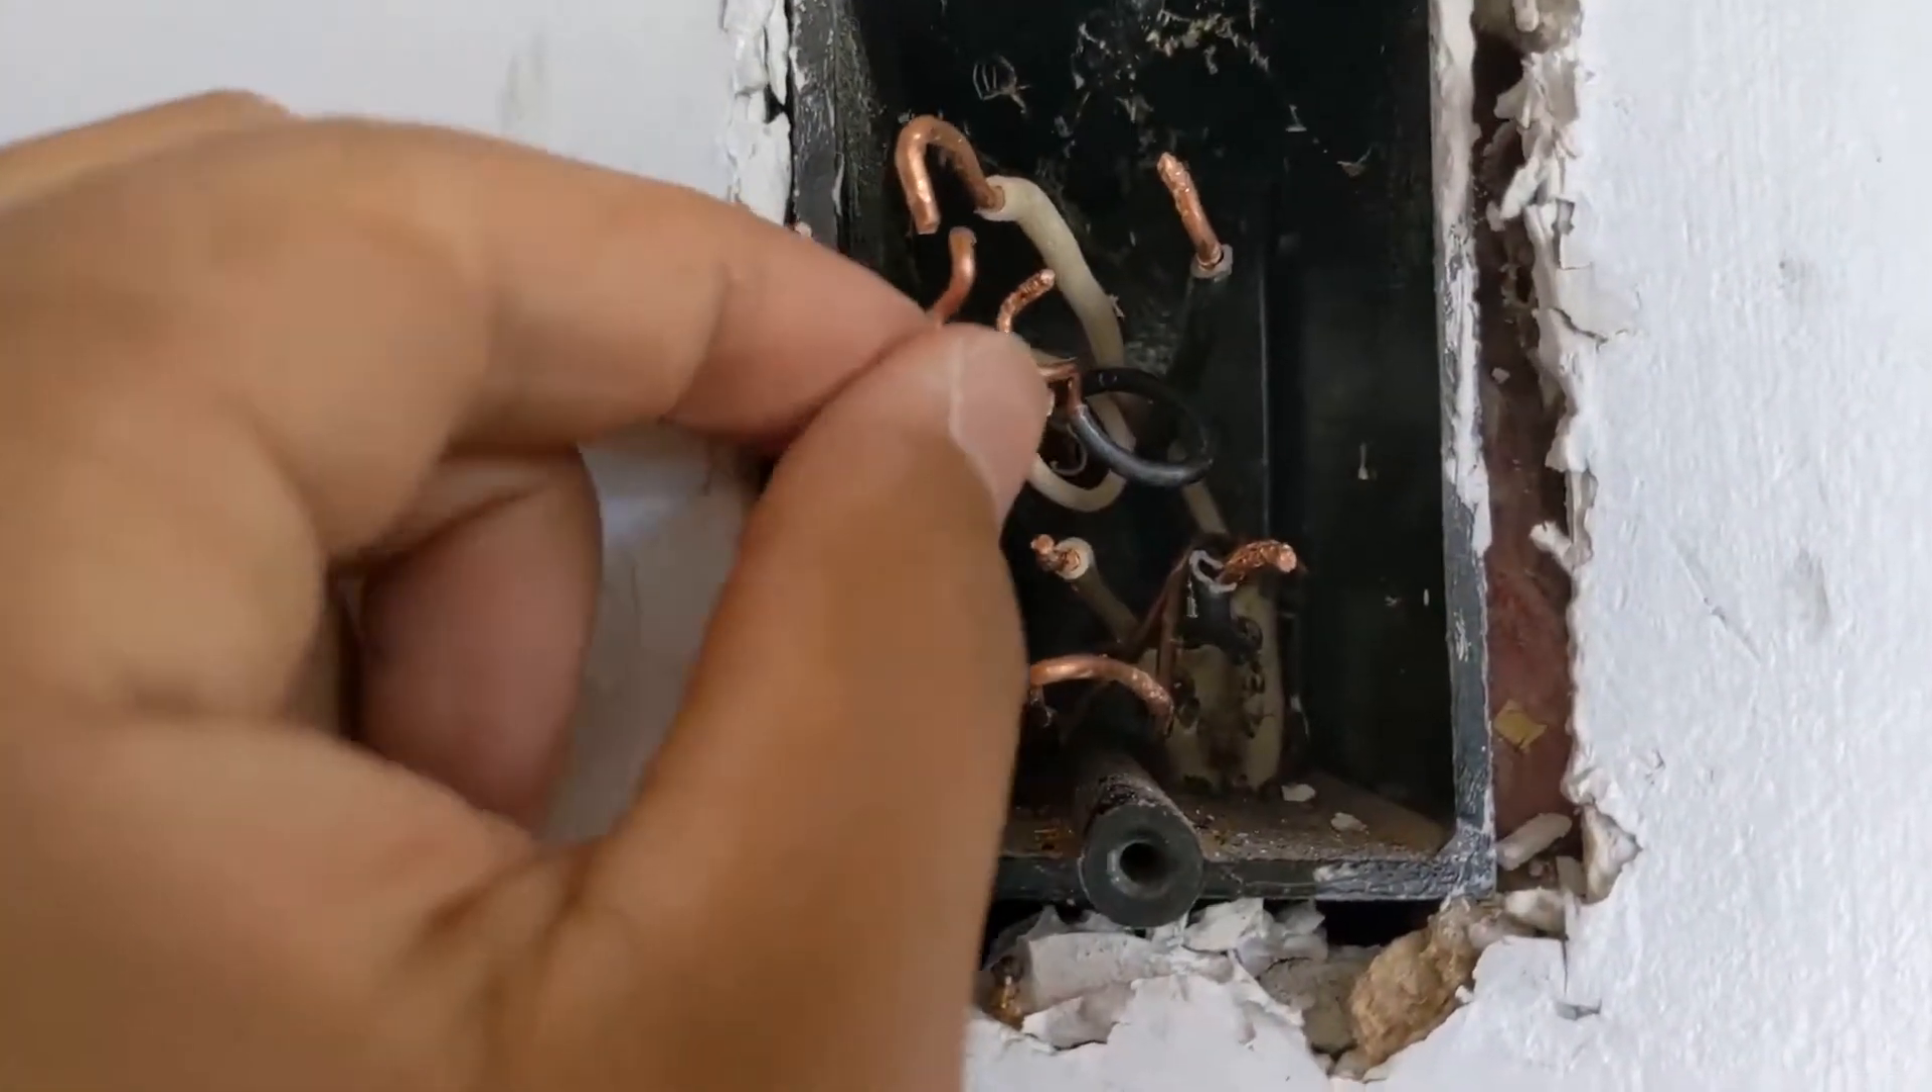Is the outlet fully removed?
Yes.